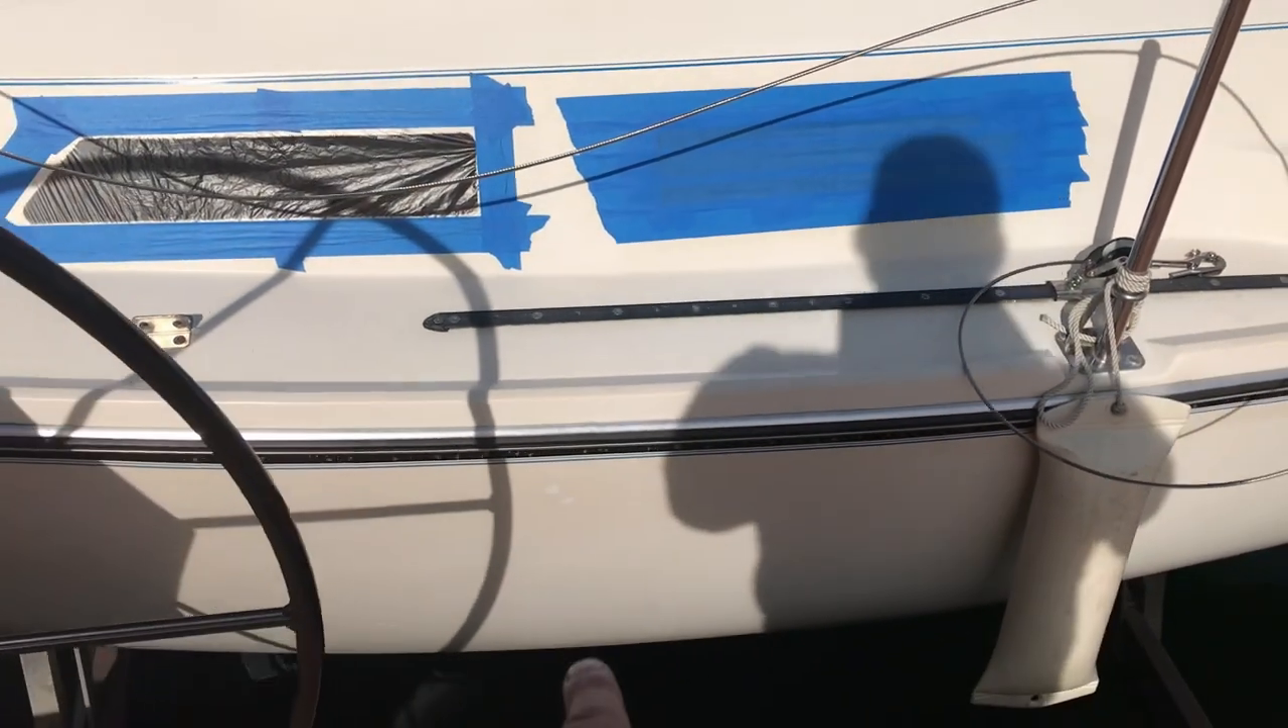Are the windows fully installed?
No.